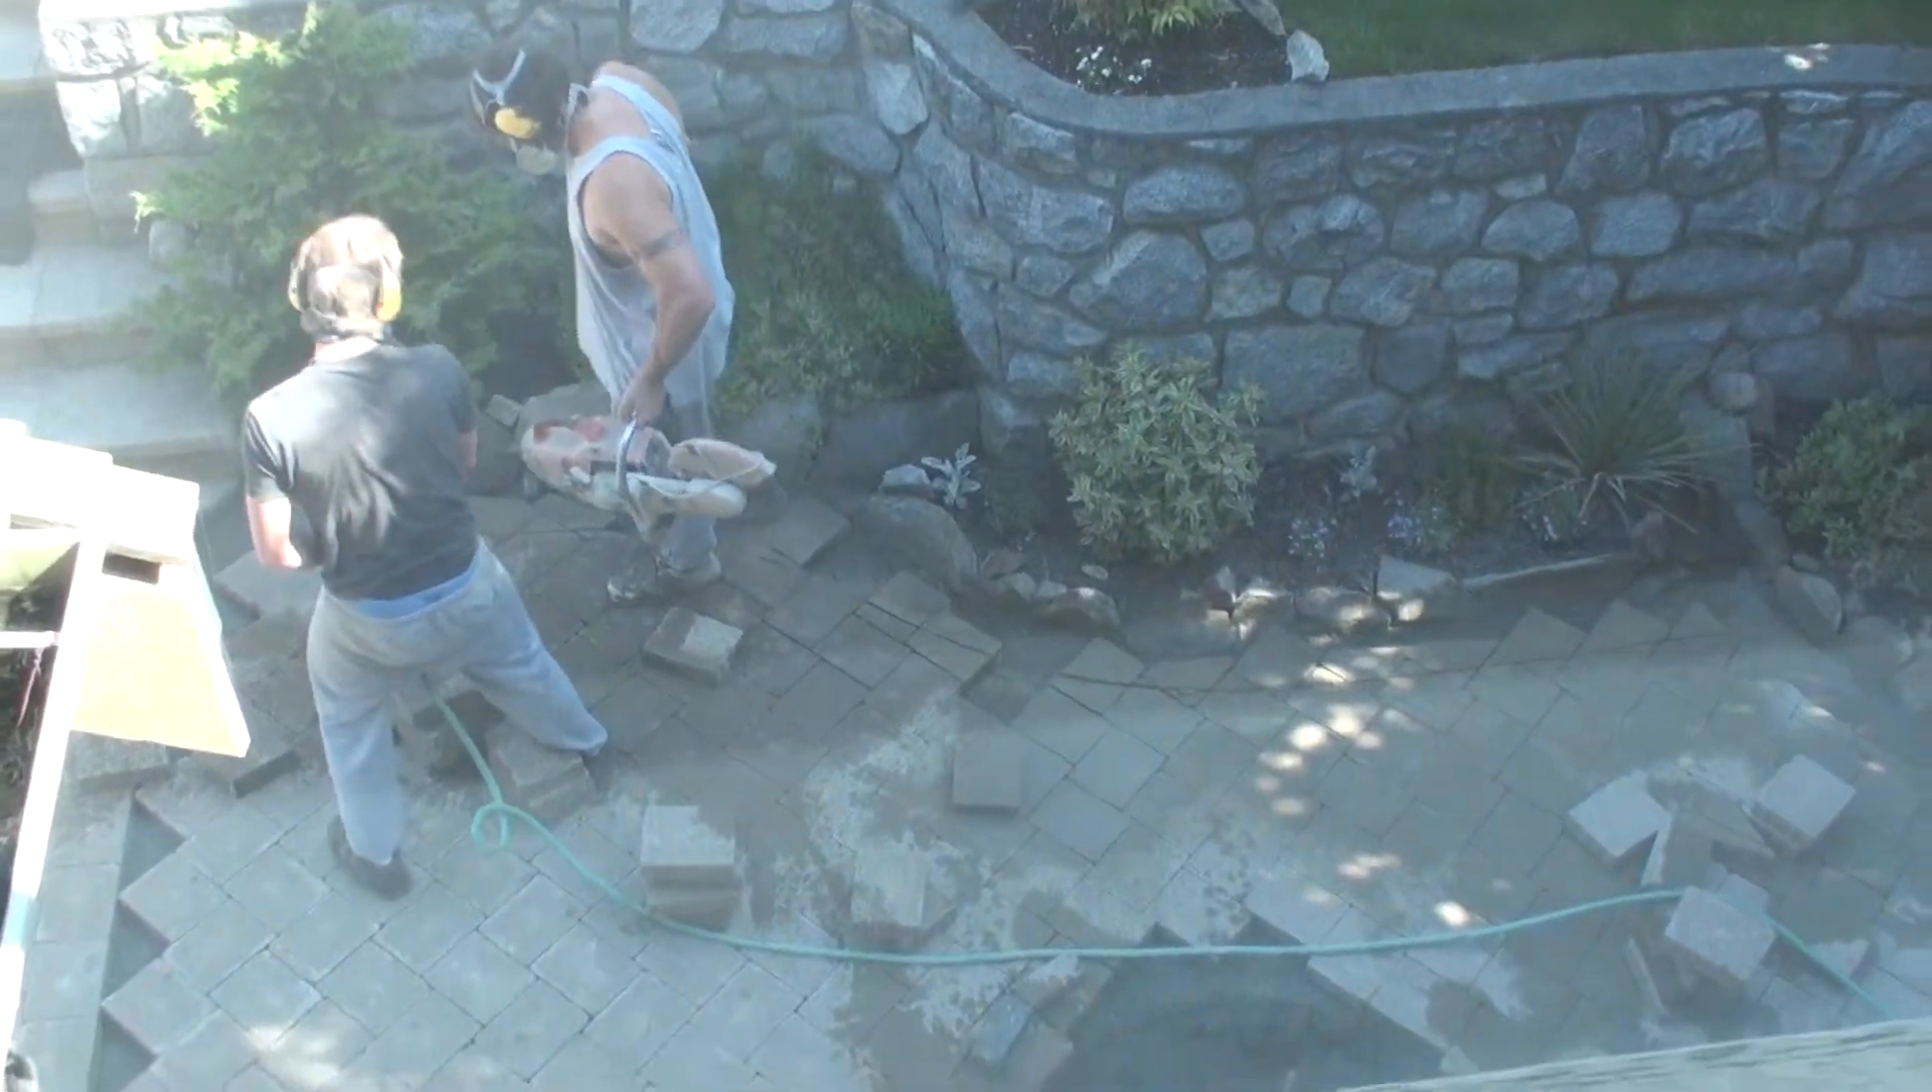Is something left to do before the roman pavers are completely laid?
Yes.